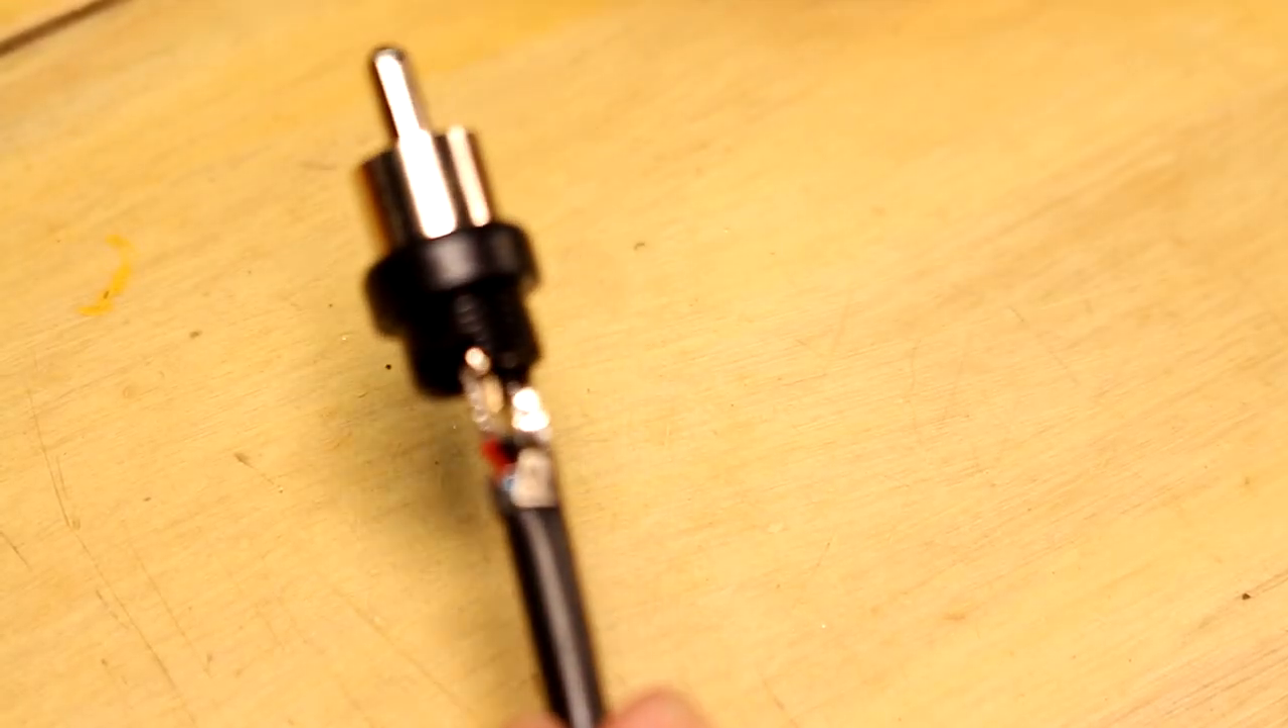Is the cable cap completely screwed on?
No.